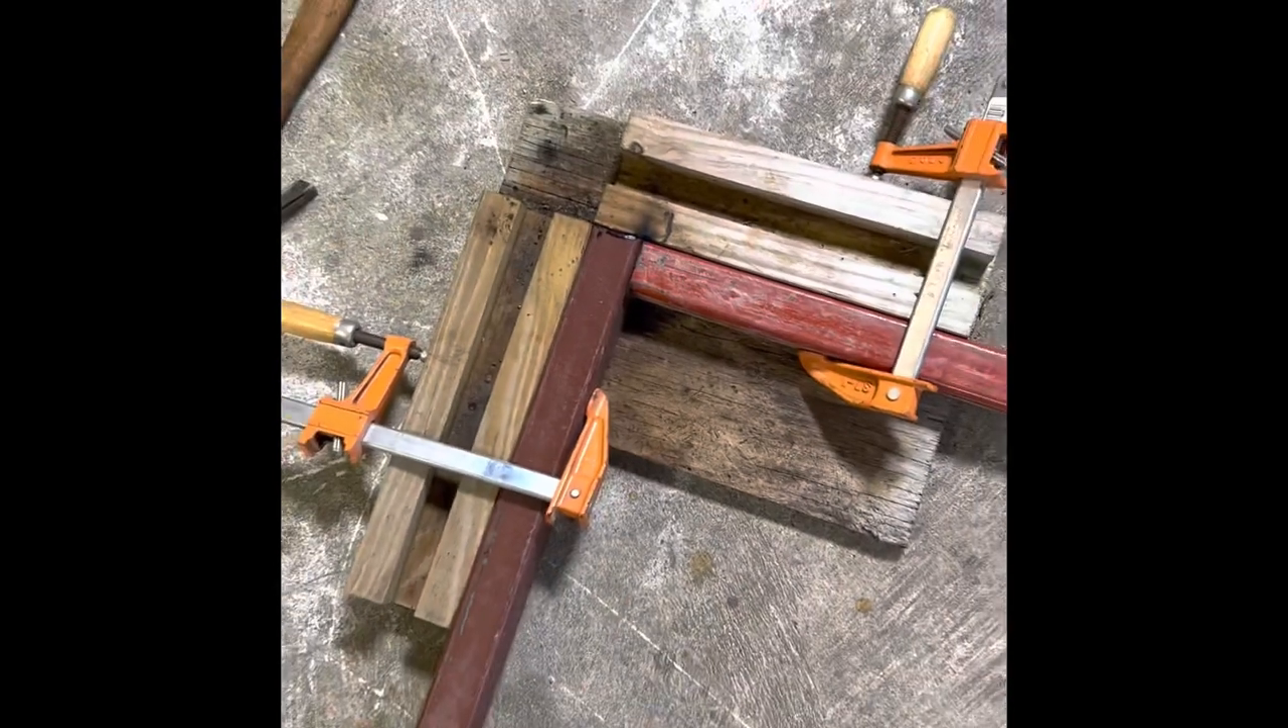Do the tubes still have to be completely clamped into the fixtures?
No.